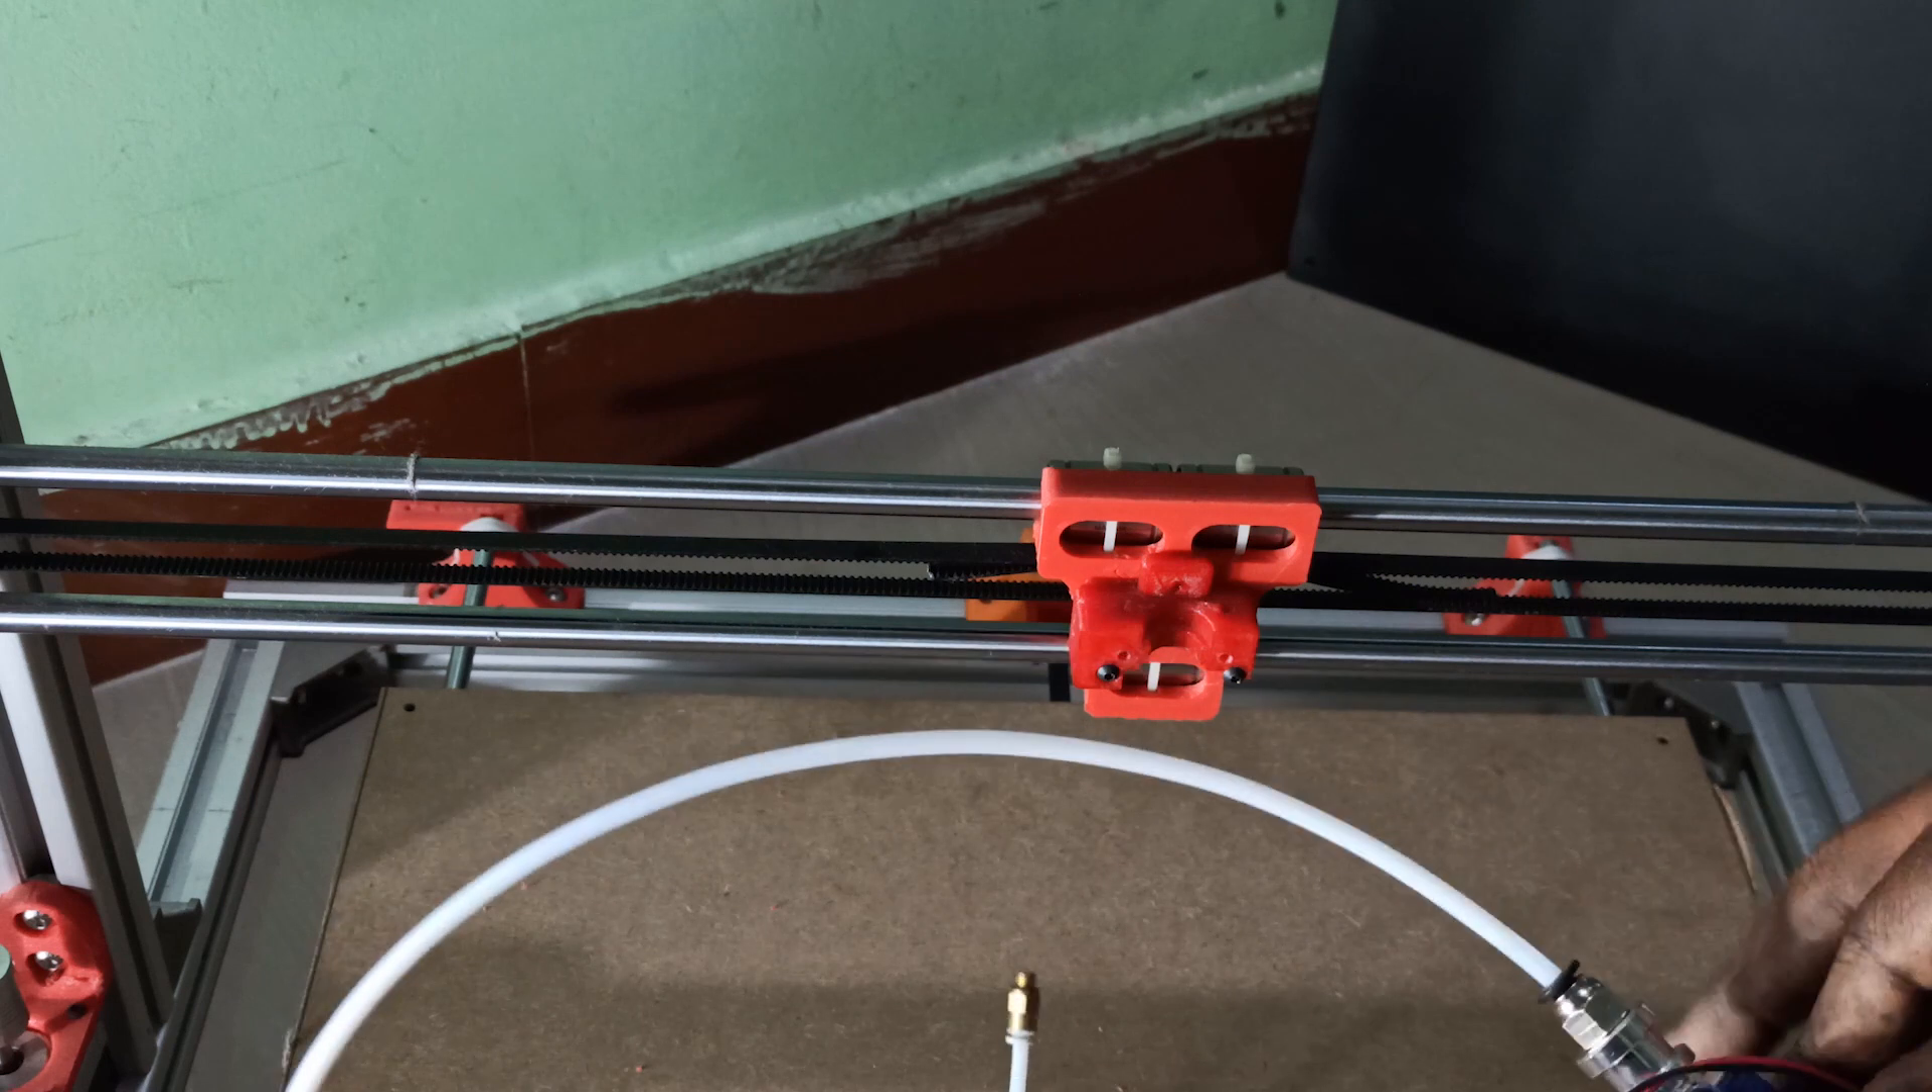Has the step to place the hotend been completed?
No.